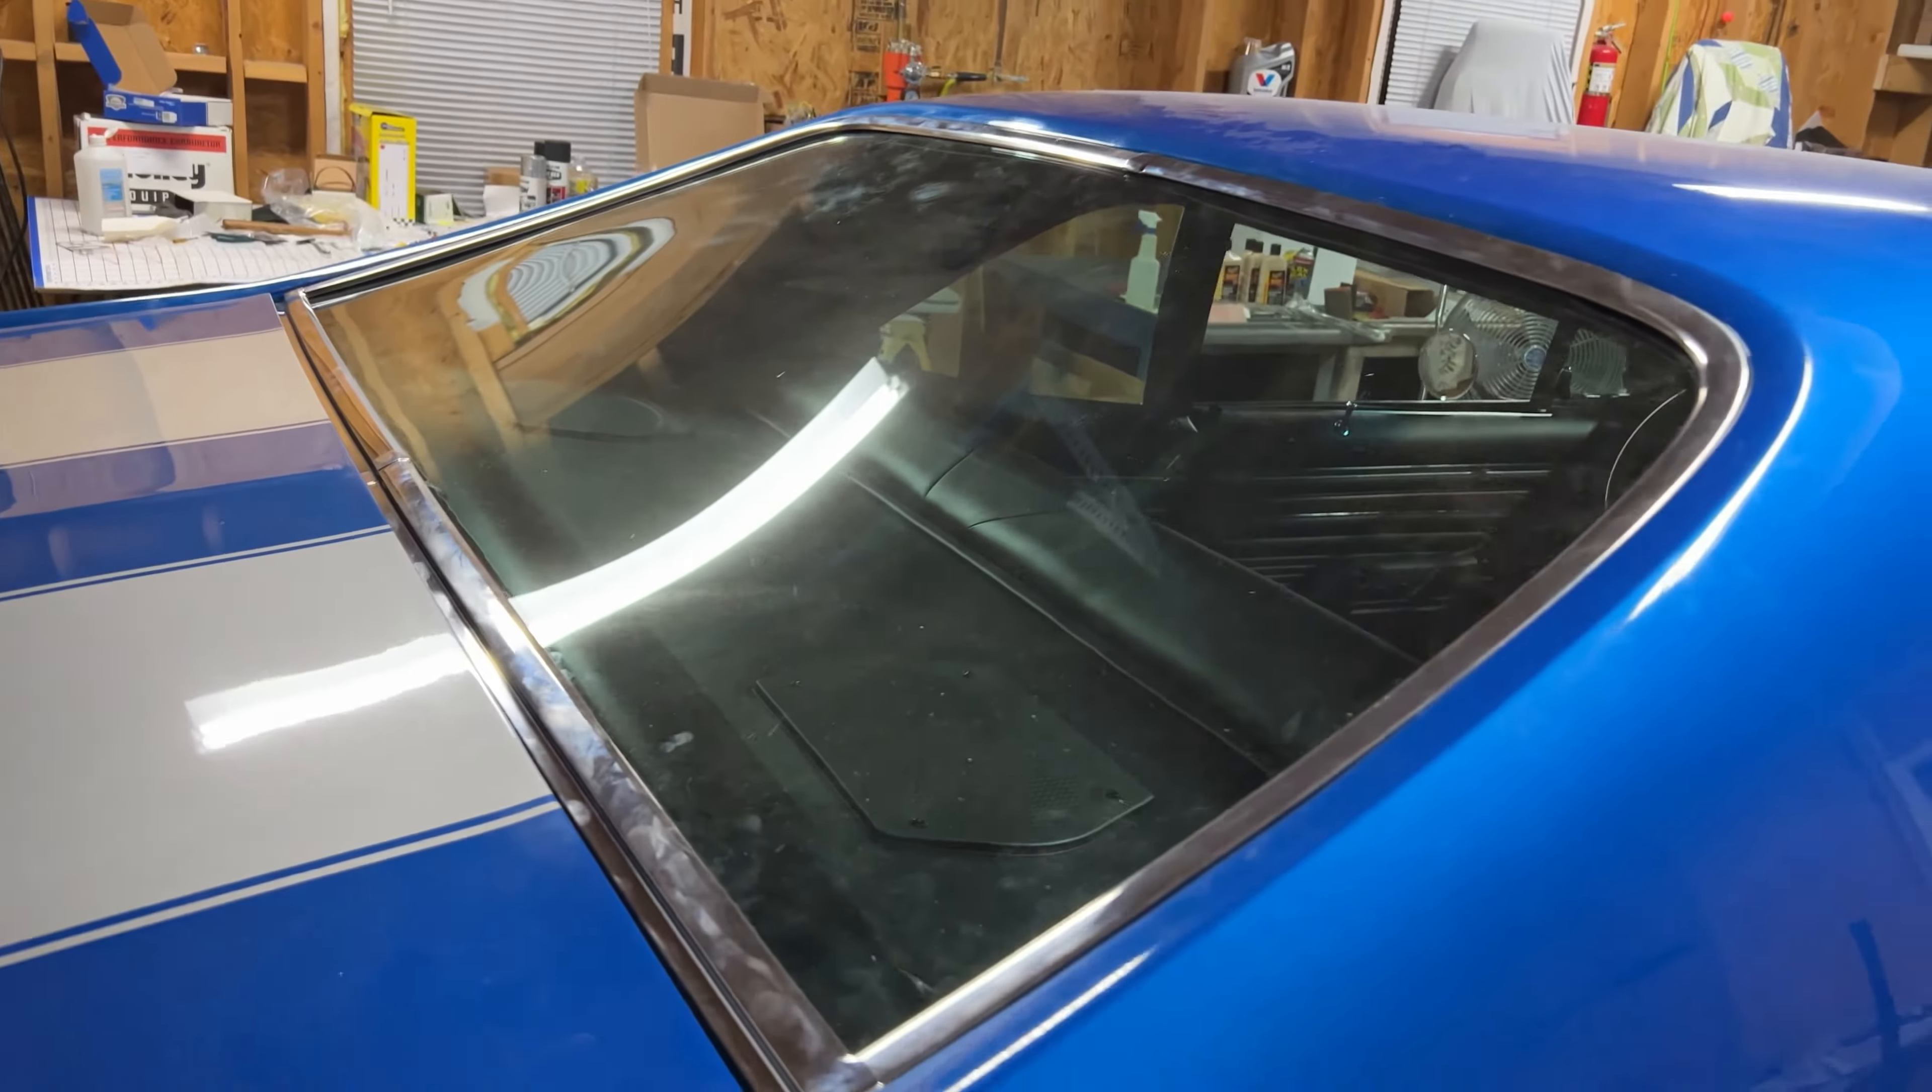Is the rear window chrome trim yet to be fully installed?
No.